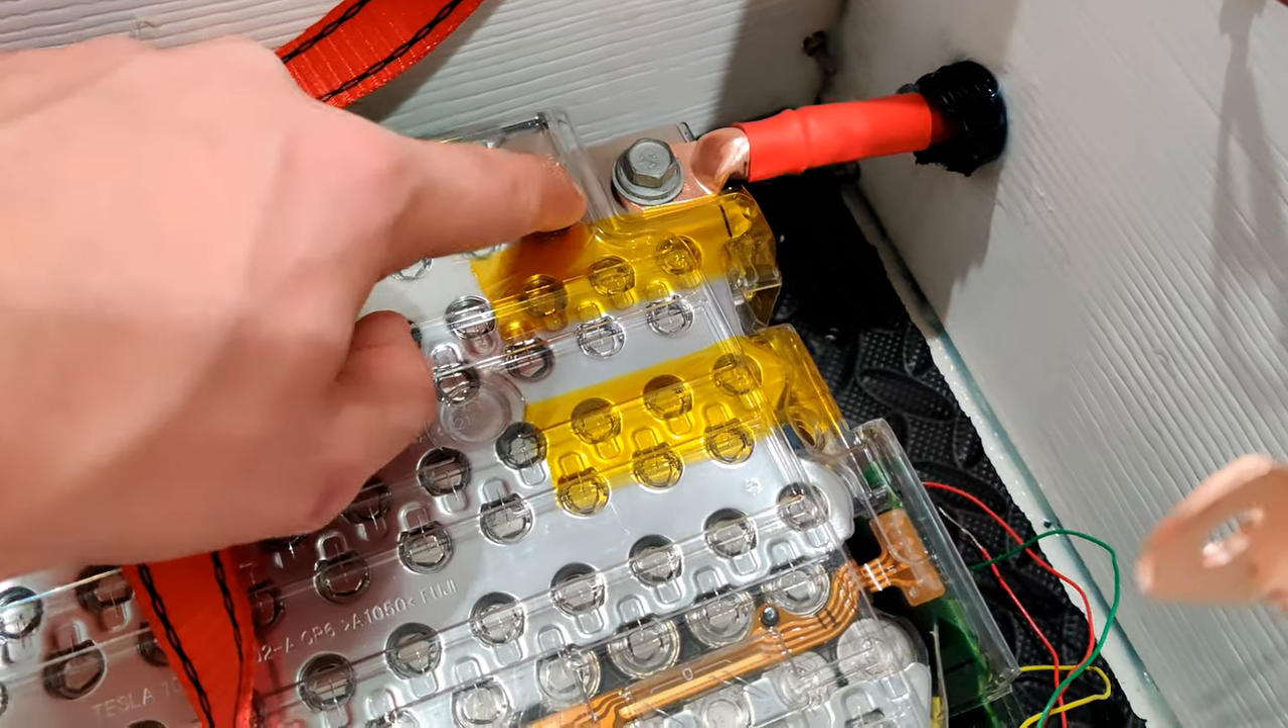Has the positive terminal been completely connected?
Yes.